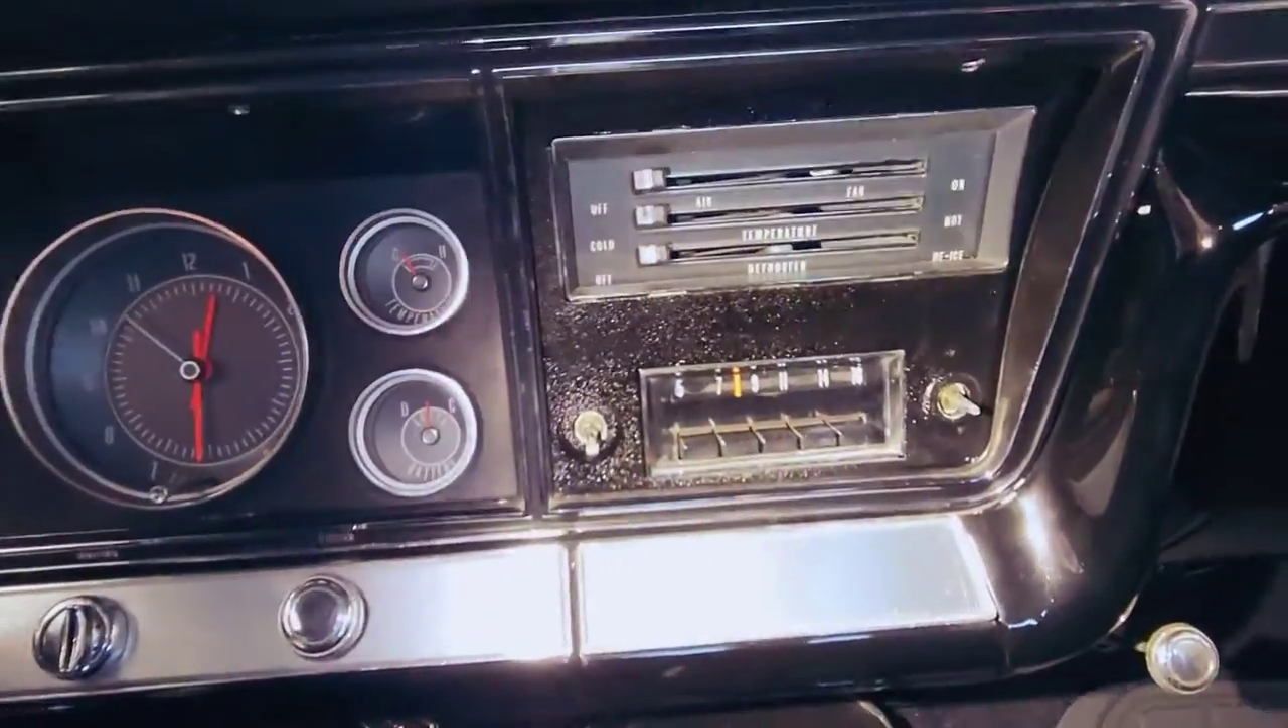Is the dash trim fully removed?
No.